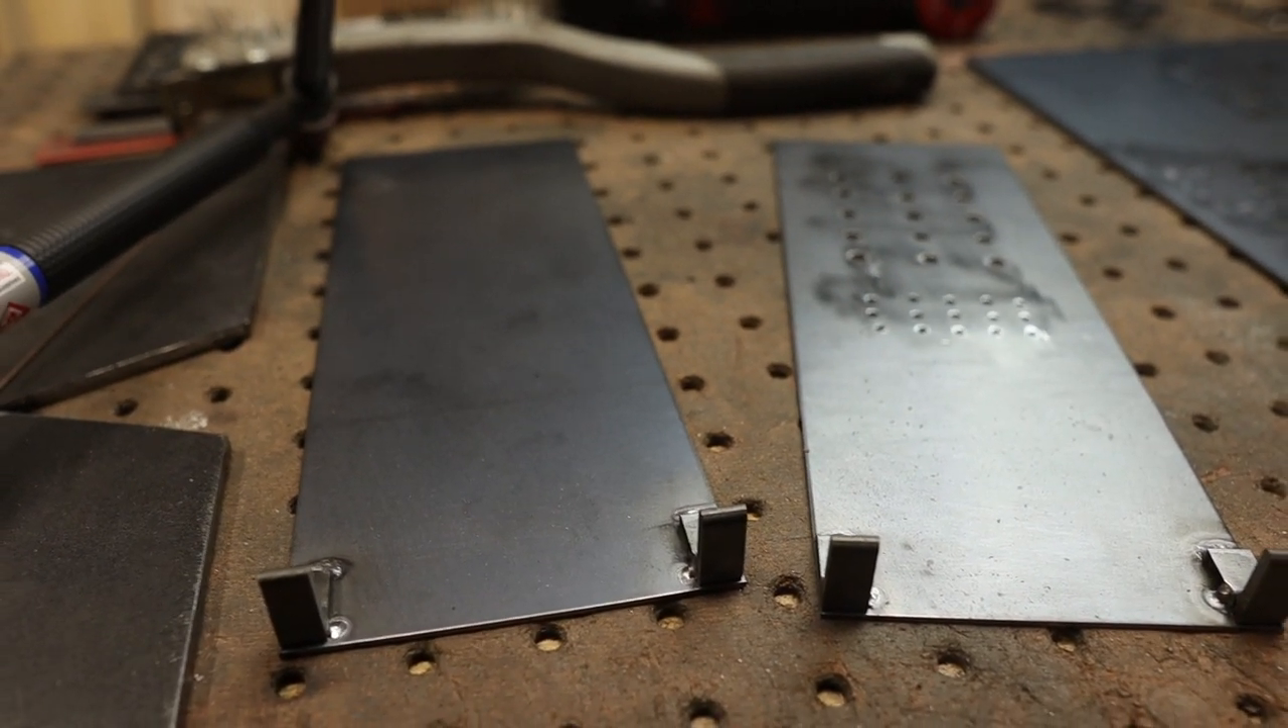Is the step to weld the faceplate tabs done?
Yes.